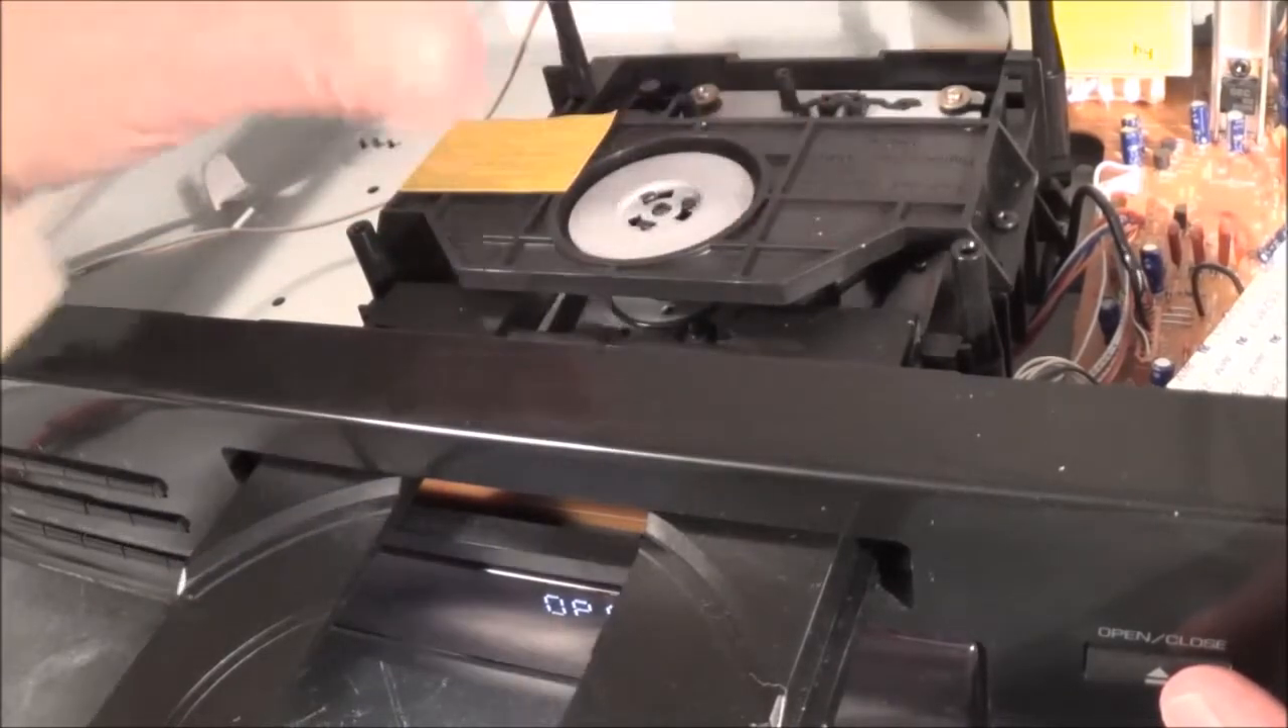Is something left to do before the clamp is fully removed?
Yes.